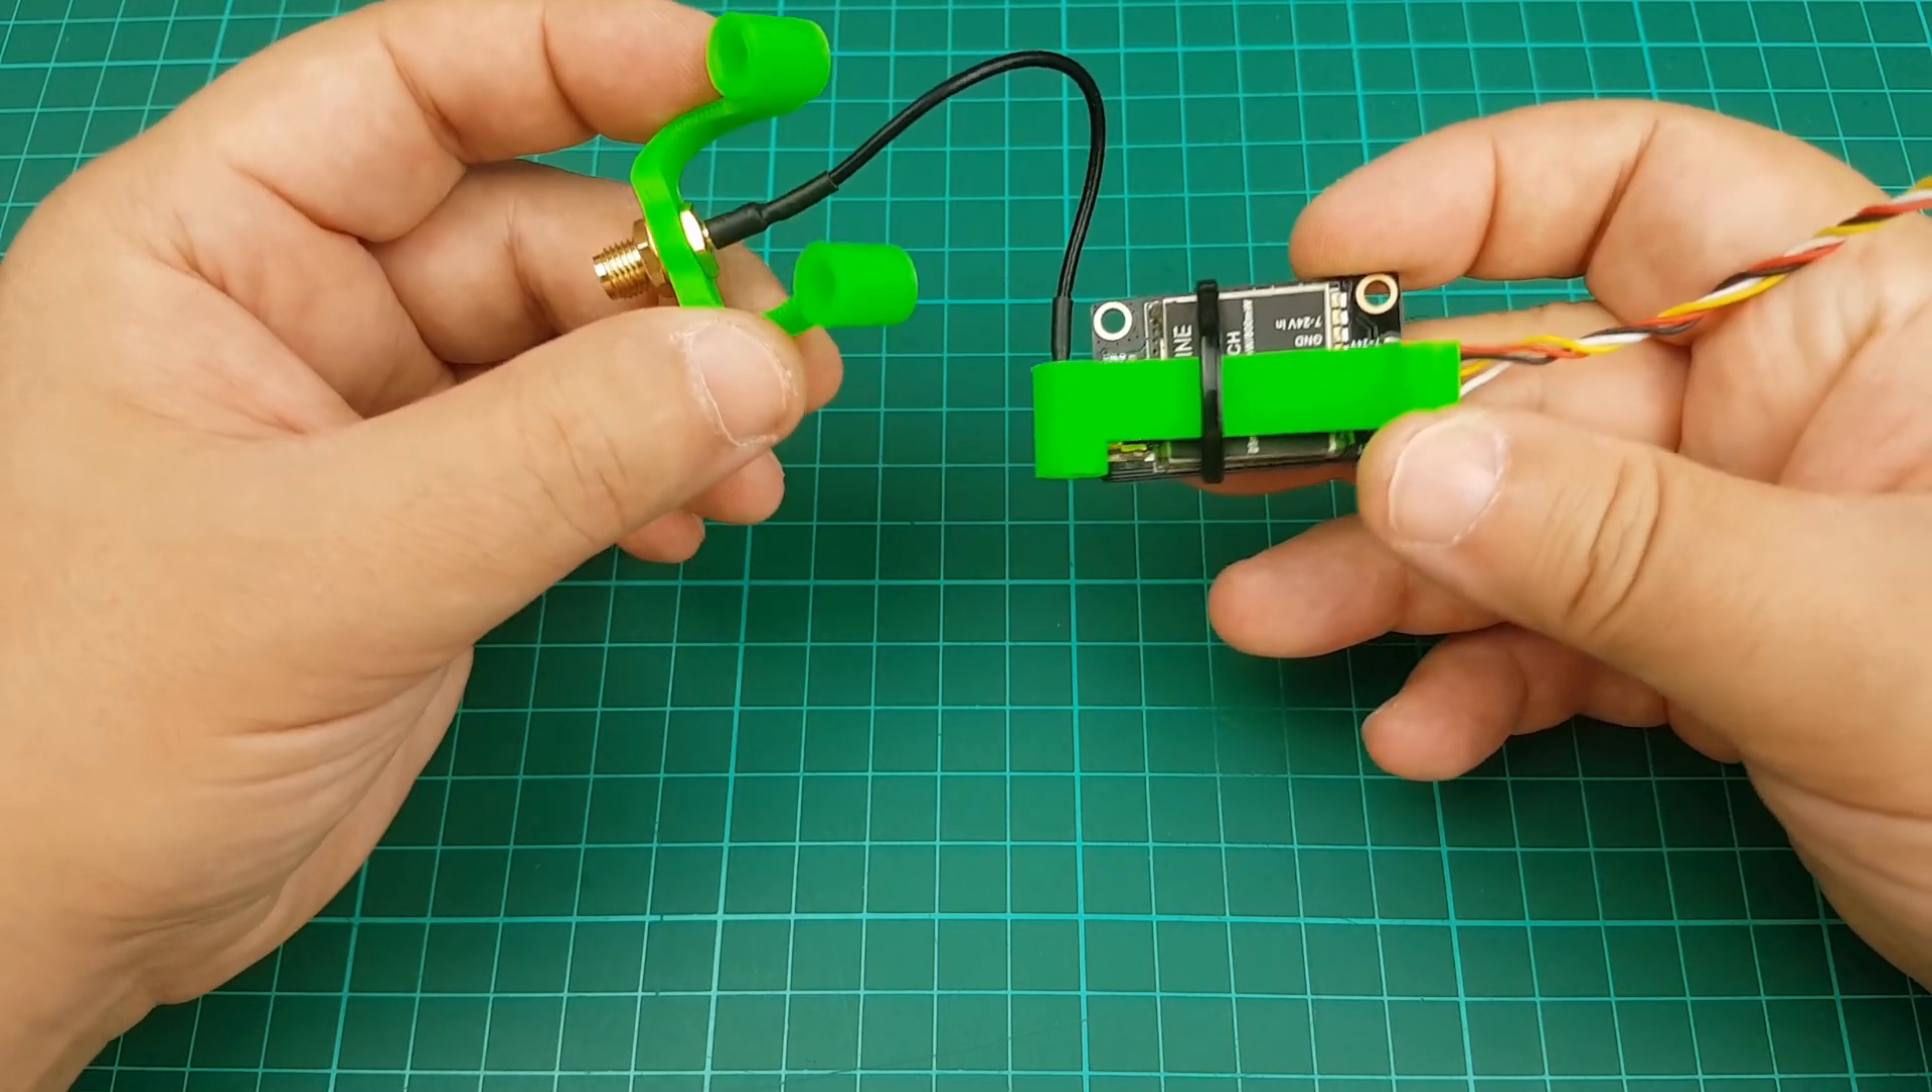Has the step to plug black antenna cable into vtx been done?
Yes.